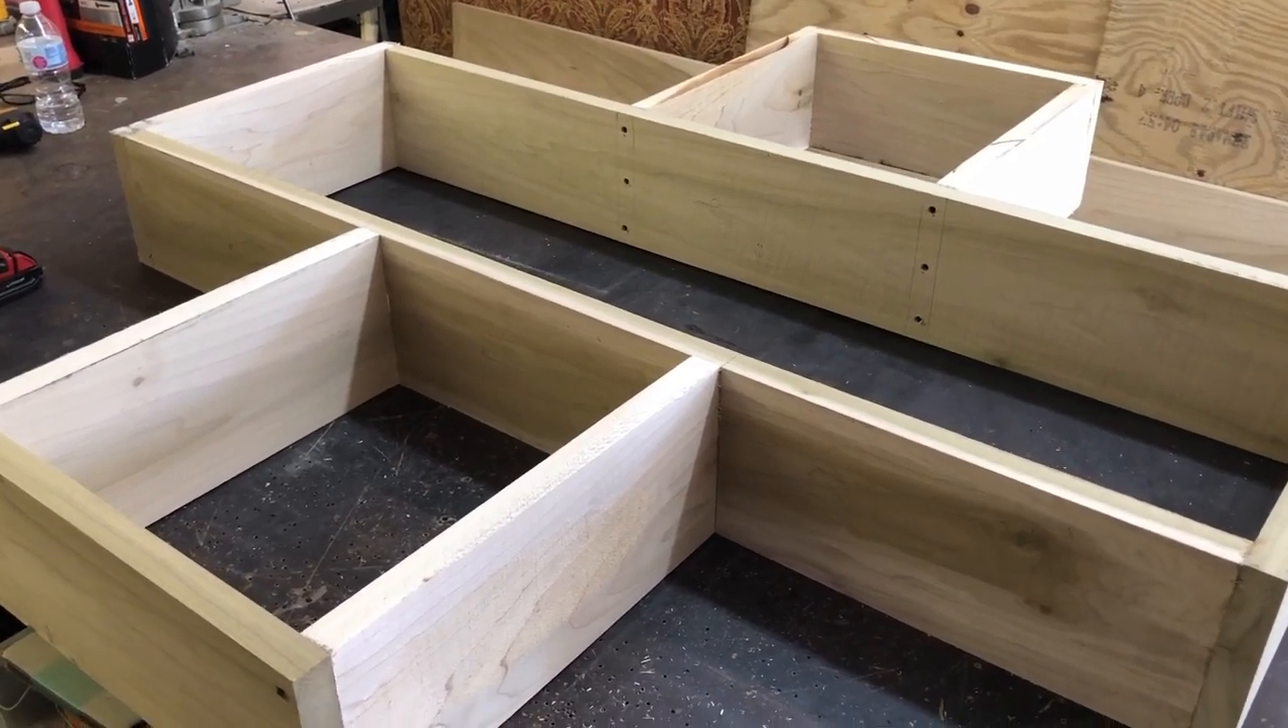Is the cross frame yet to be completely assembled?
No.